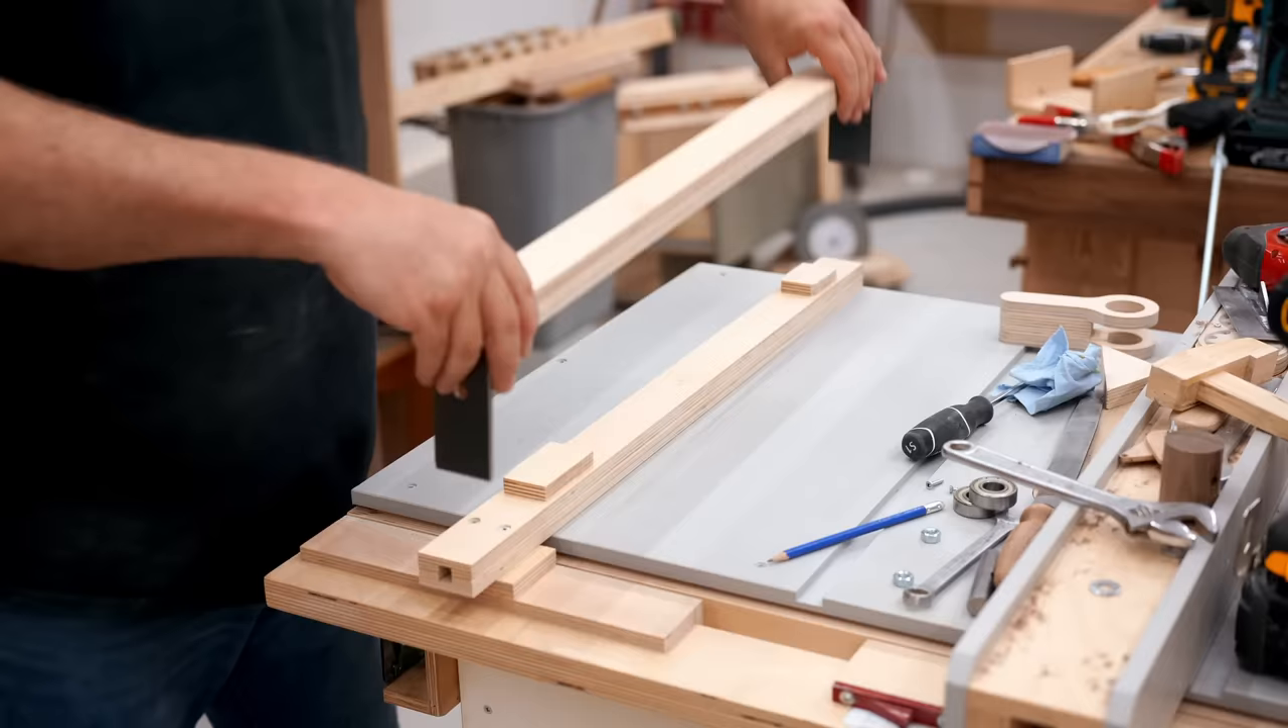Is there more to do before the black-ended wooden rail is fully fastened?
Yes.